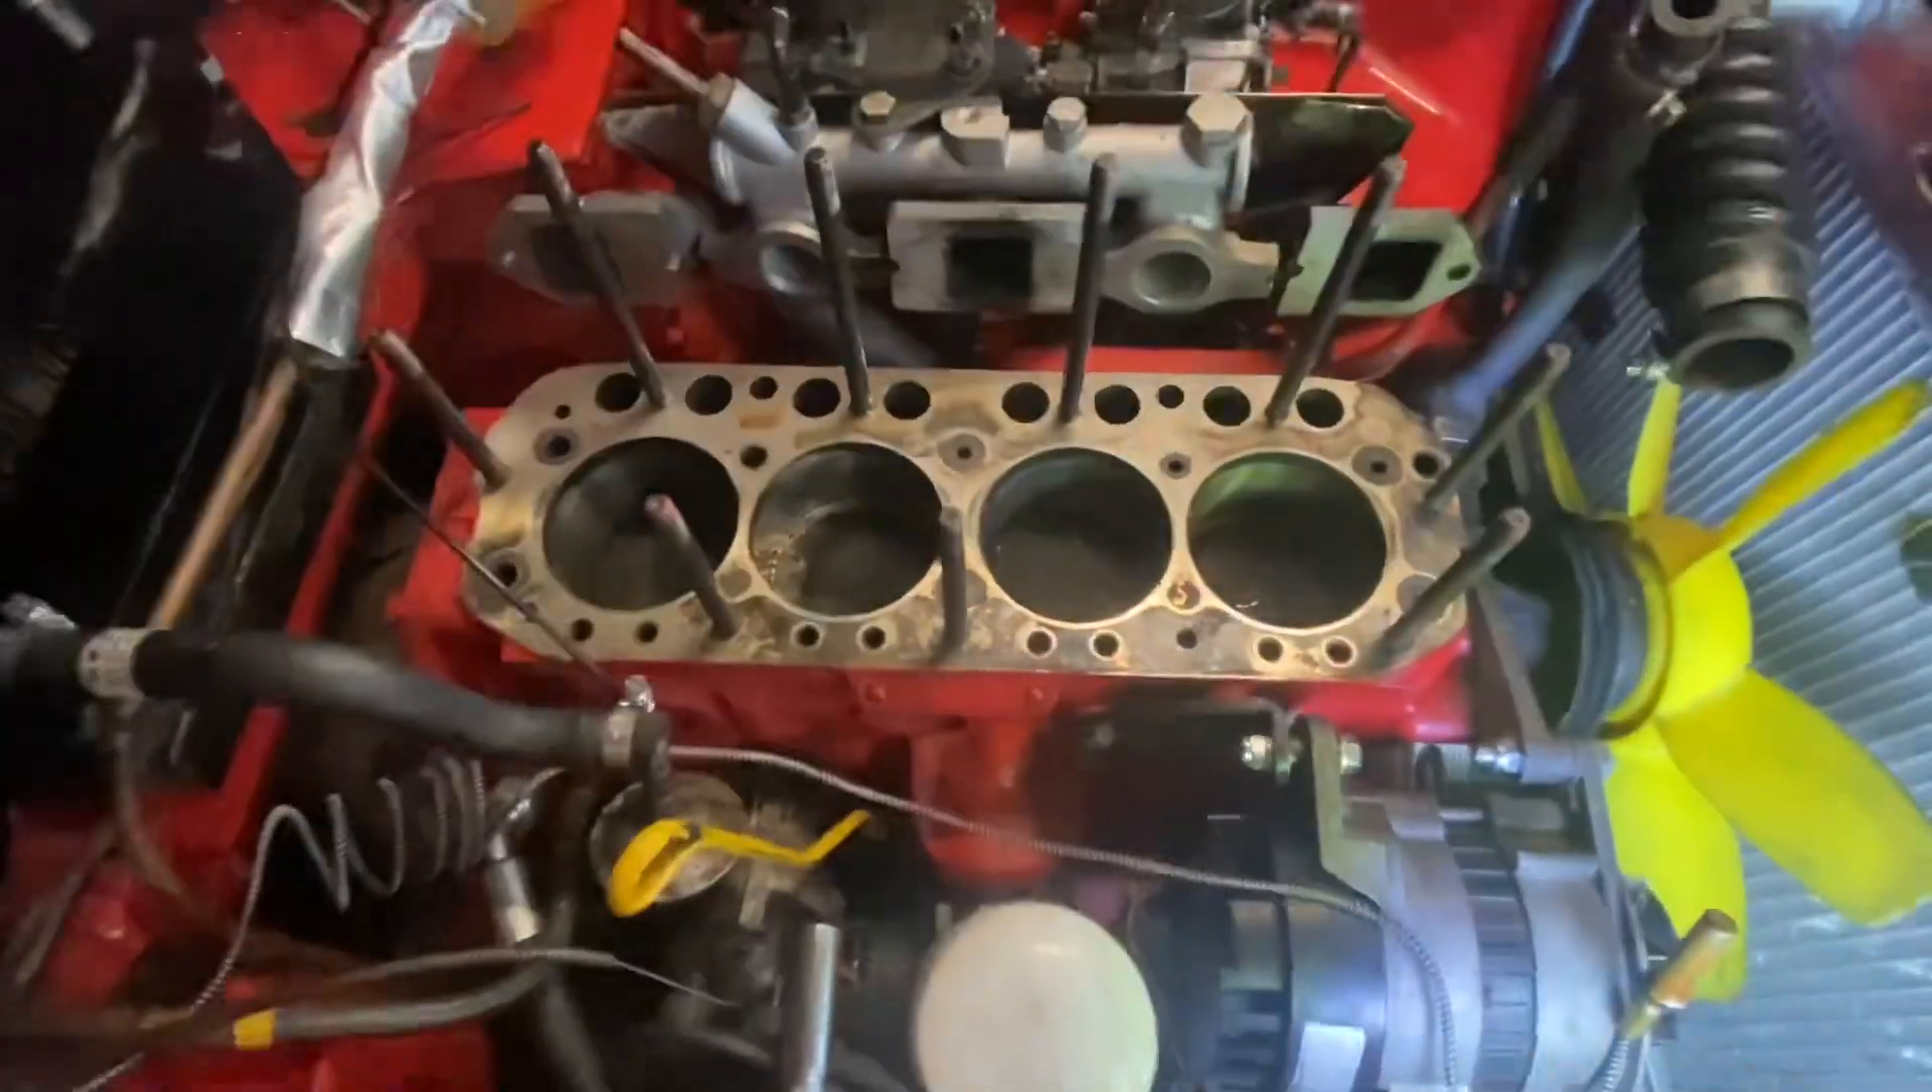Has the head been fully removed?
Yes.